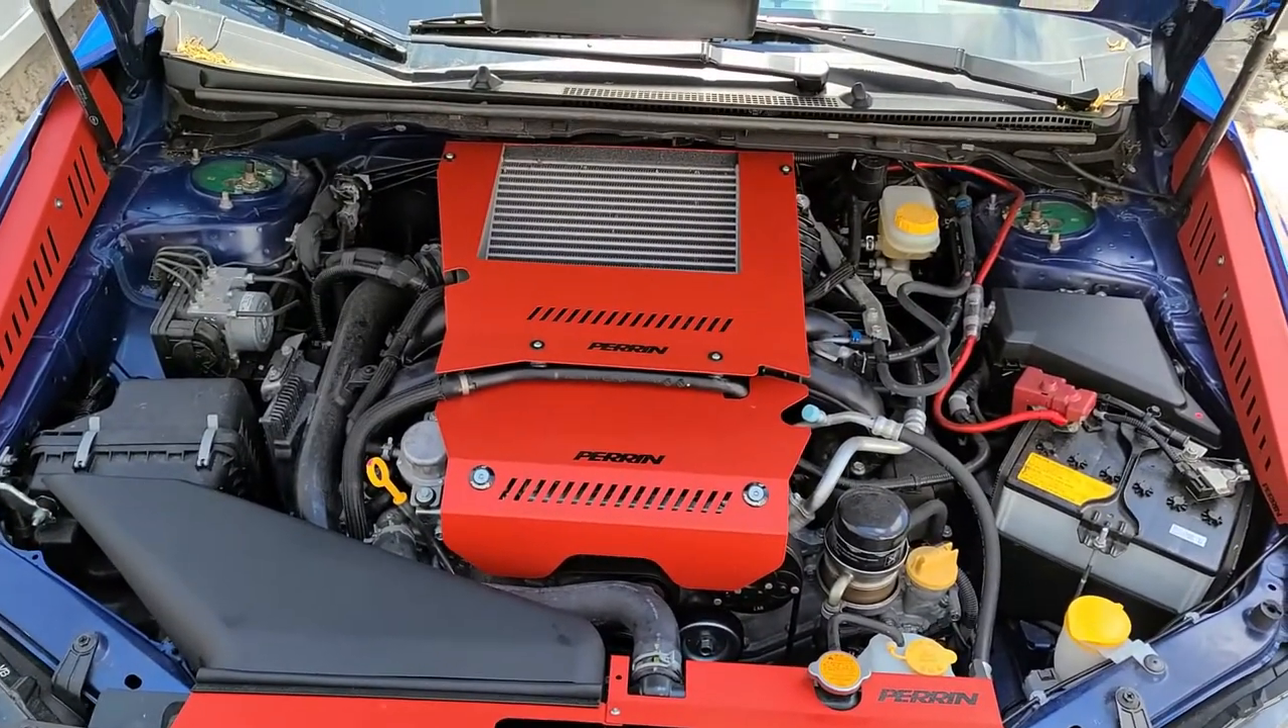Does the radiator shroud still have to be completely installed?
No.